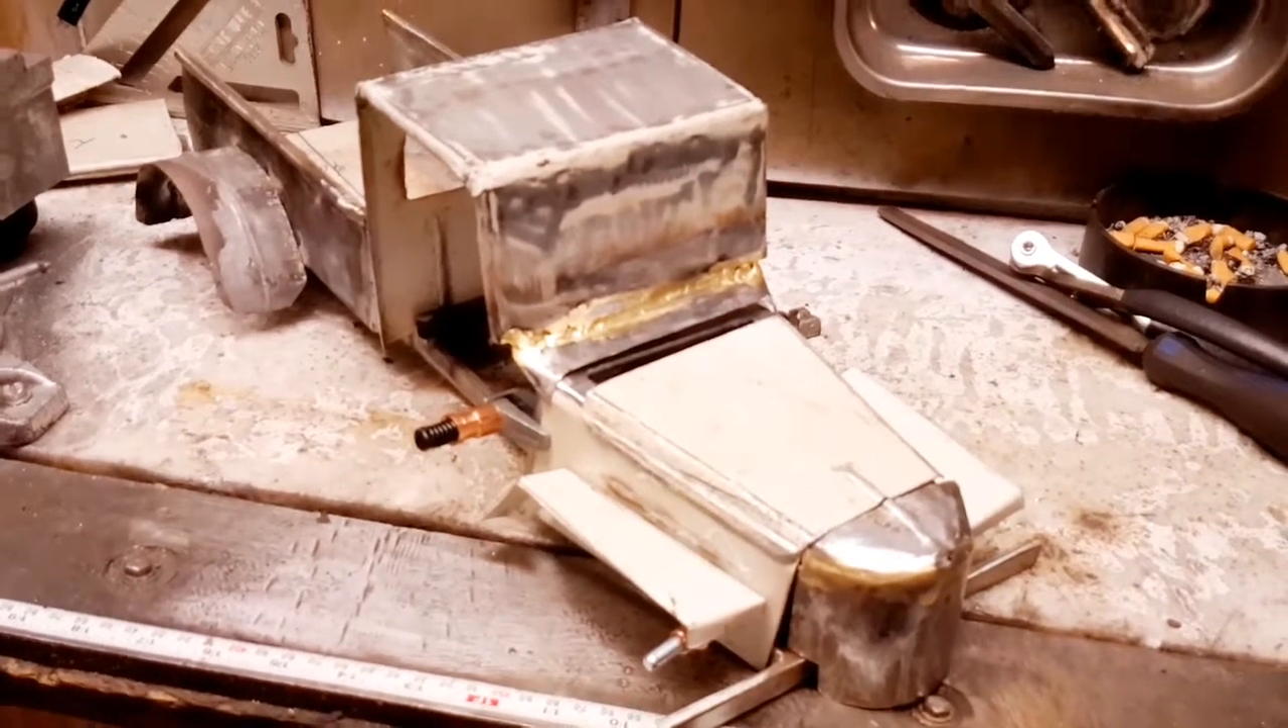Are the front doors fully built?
No.